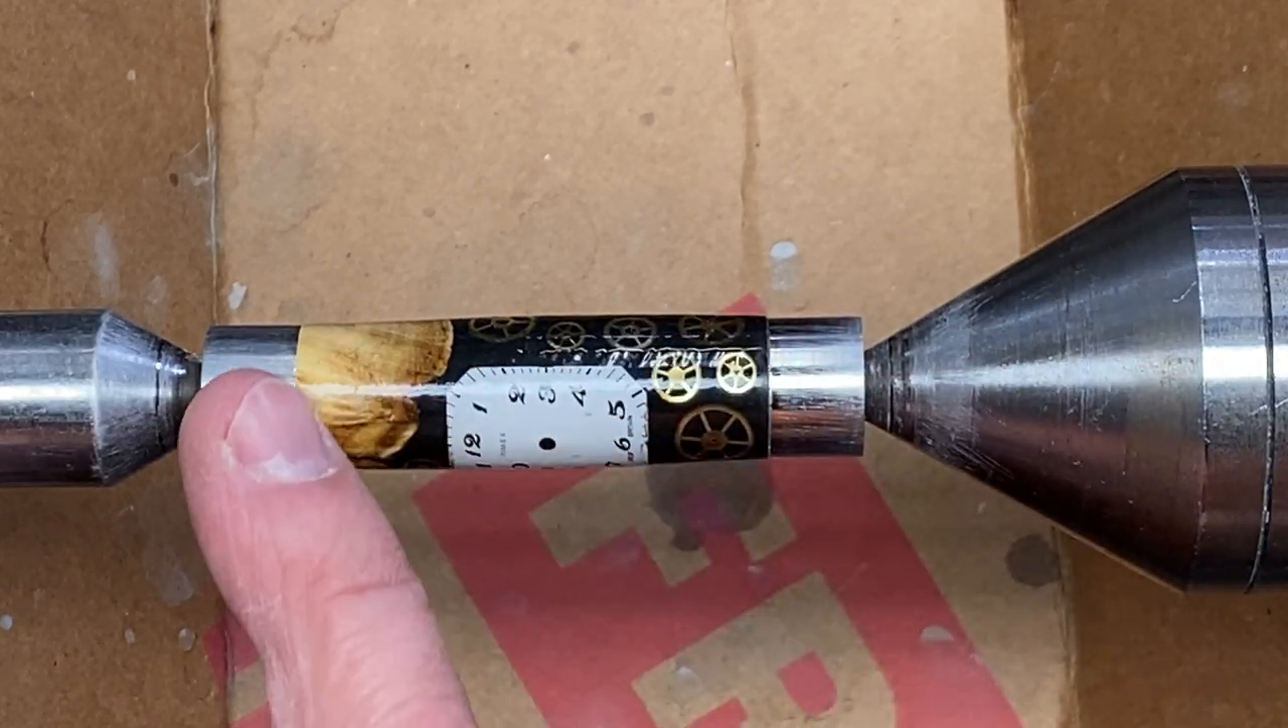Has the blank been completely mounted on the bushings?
Yes.